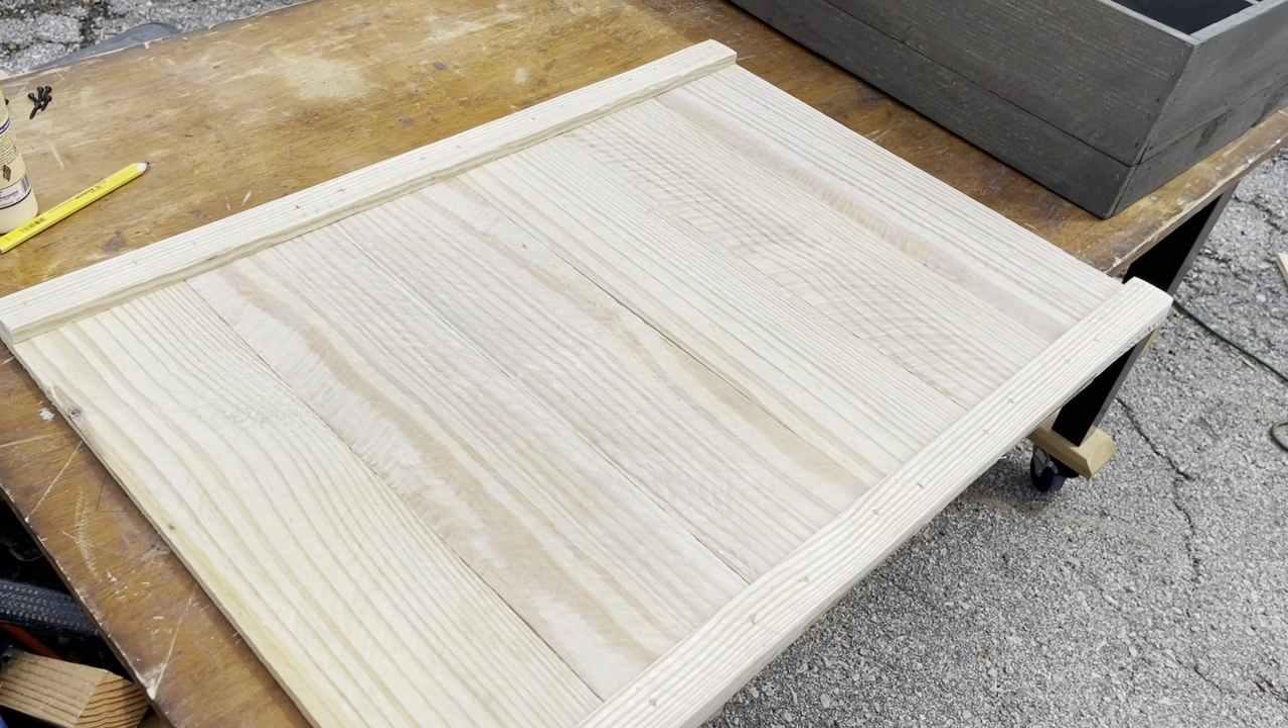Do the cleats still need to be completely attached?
No.